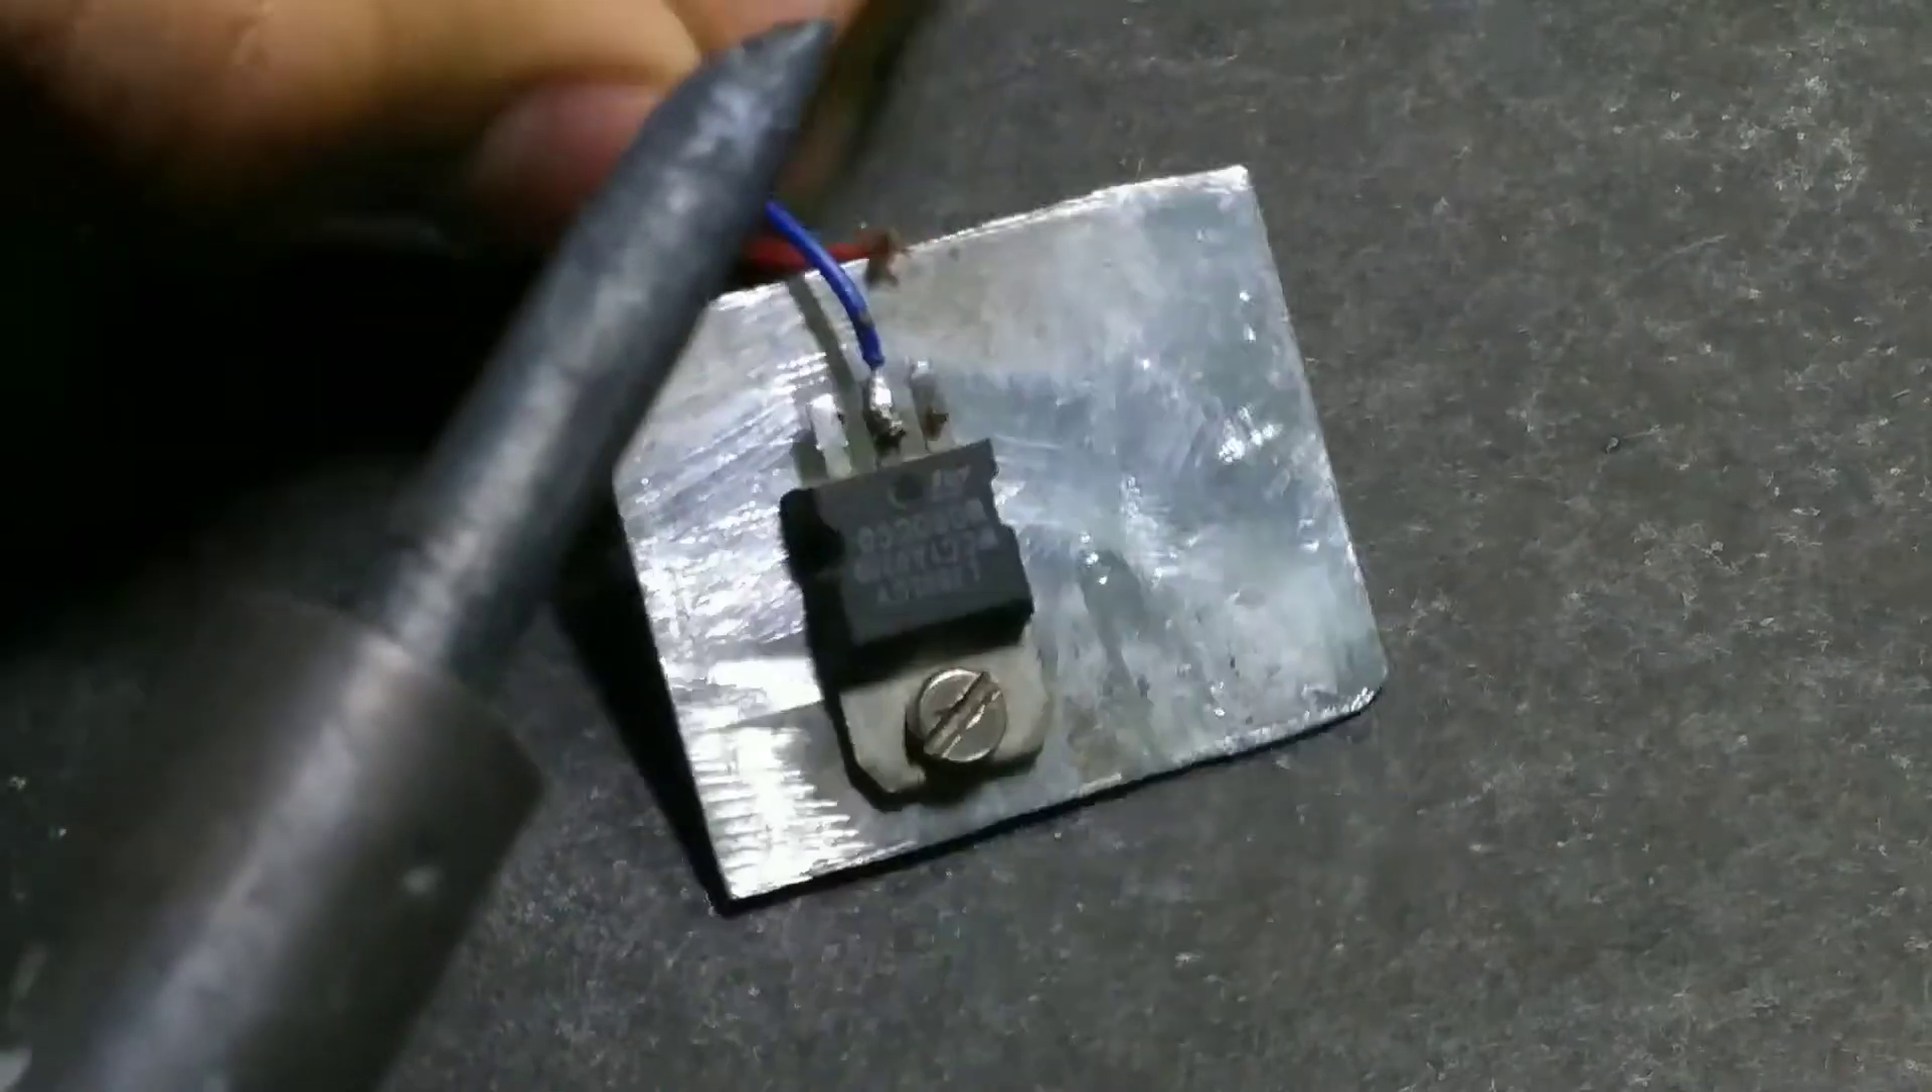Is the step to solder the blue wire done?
Yes.